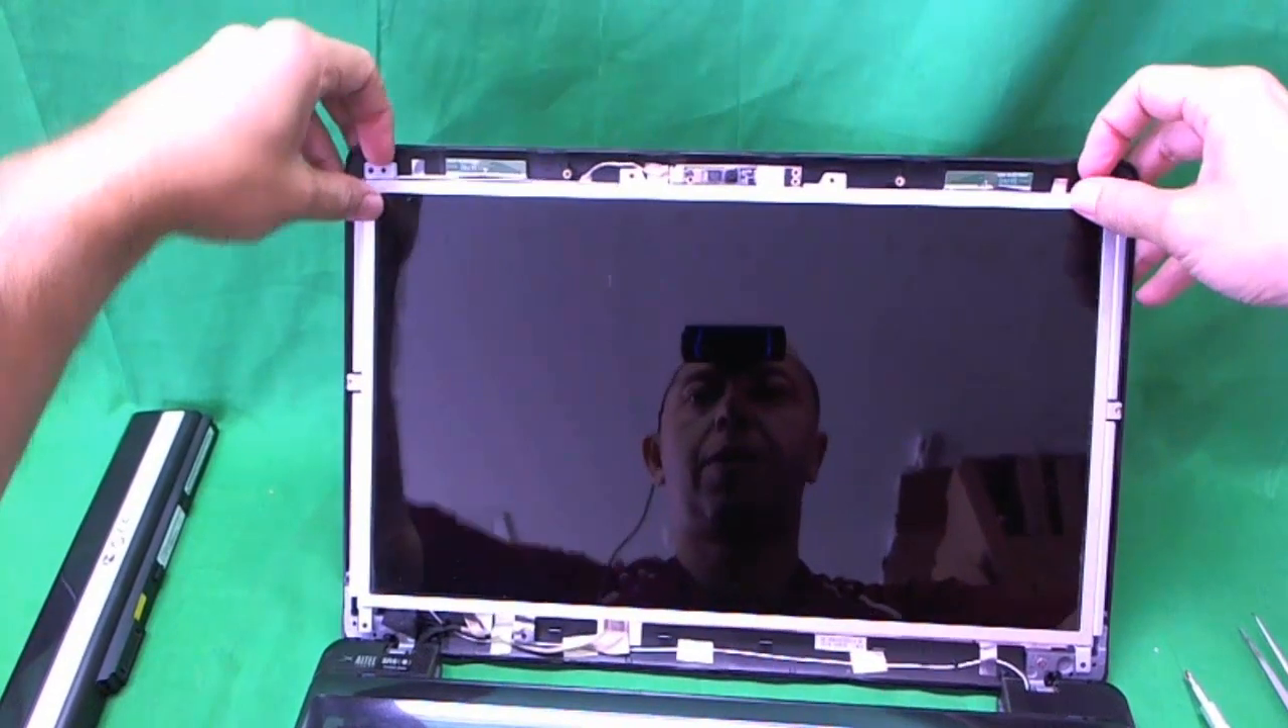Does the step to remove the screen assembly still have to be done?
Yes.